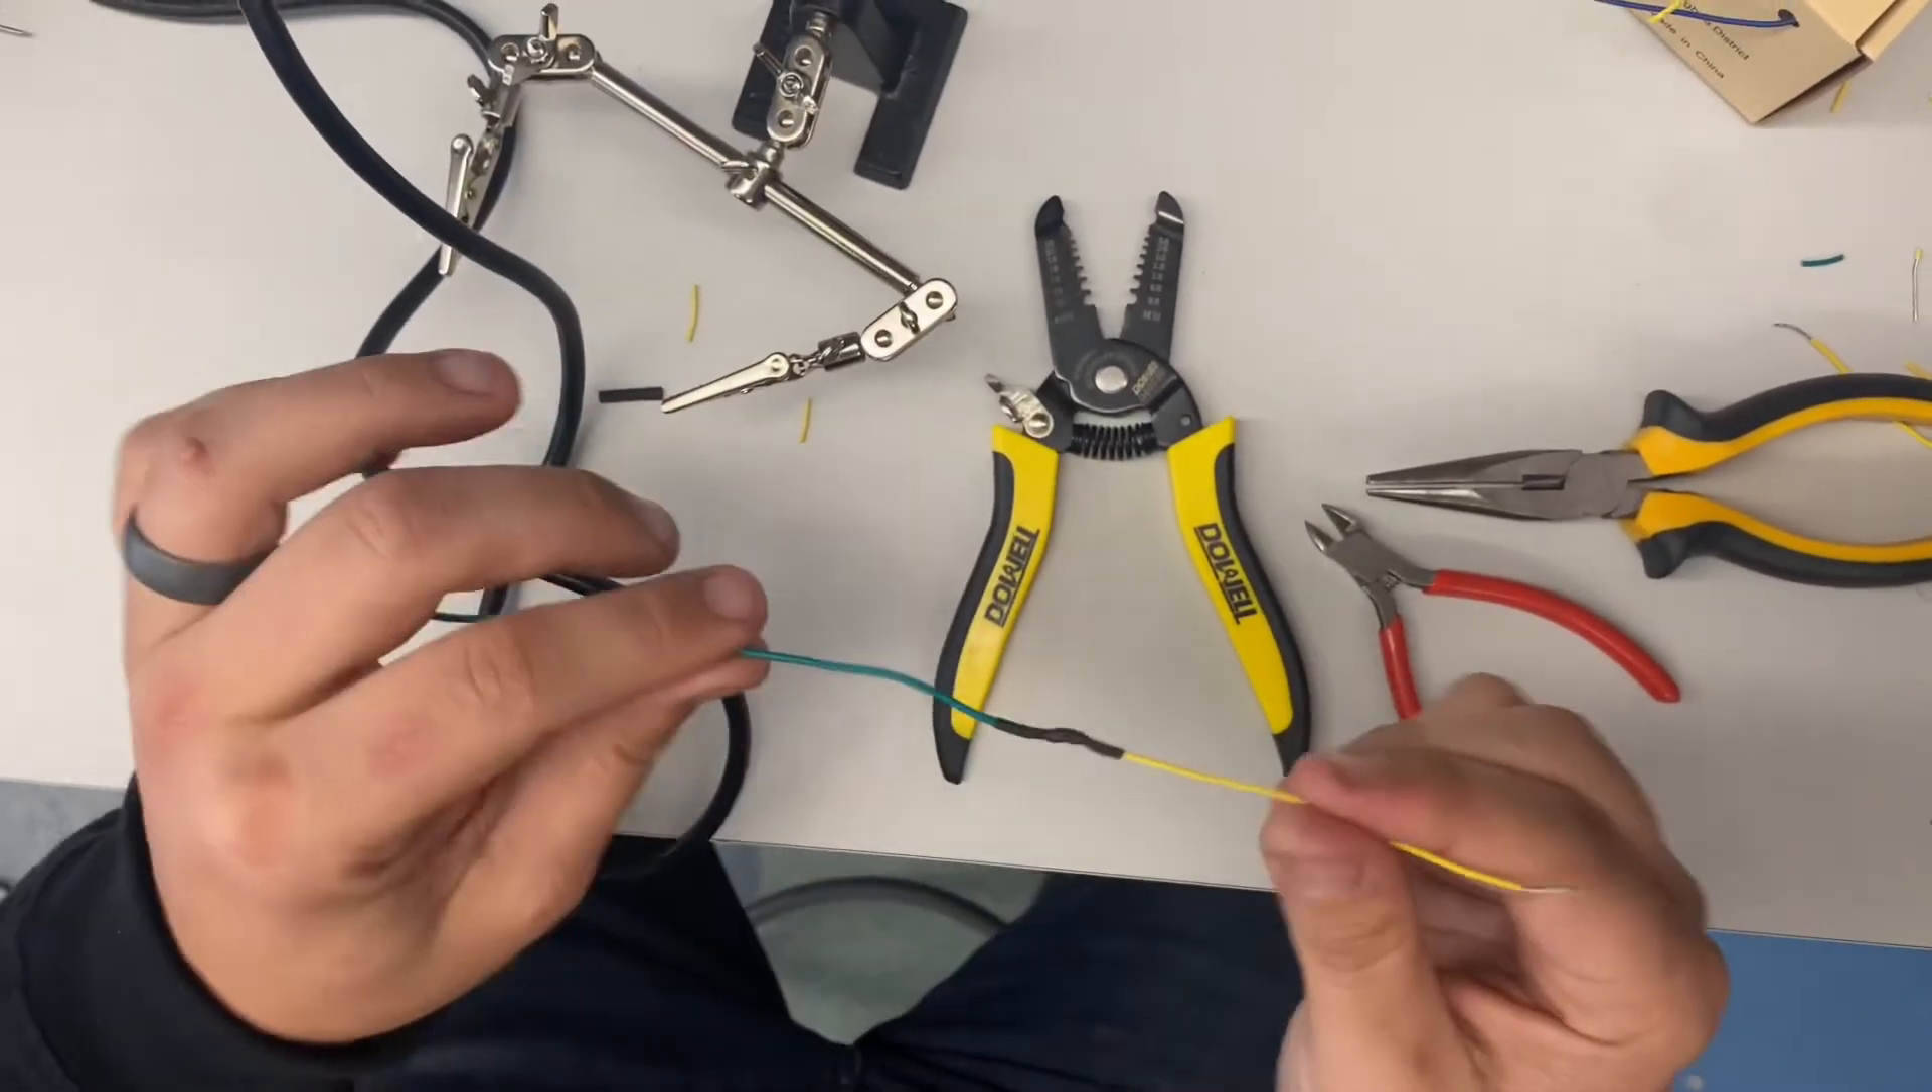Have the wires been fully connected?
Yes.